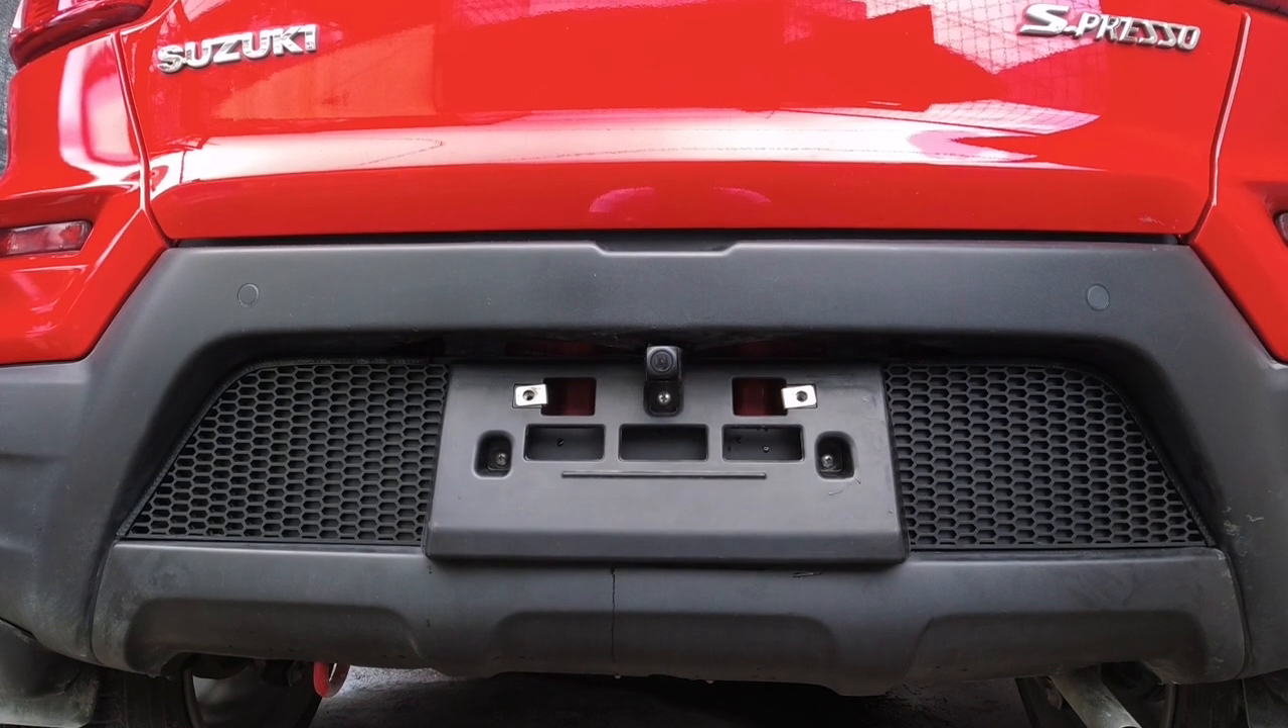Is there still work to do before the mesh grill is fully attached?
No.